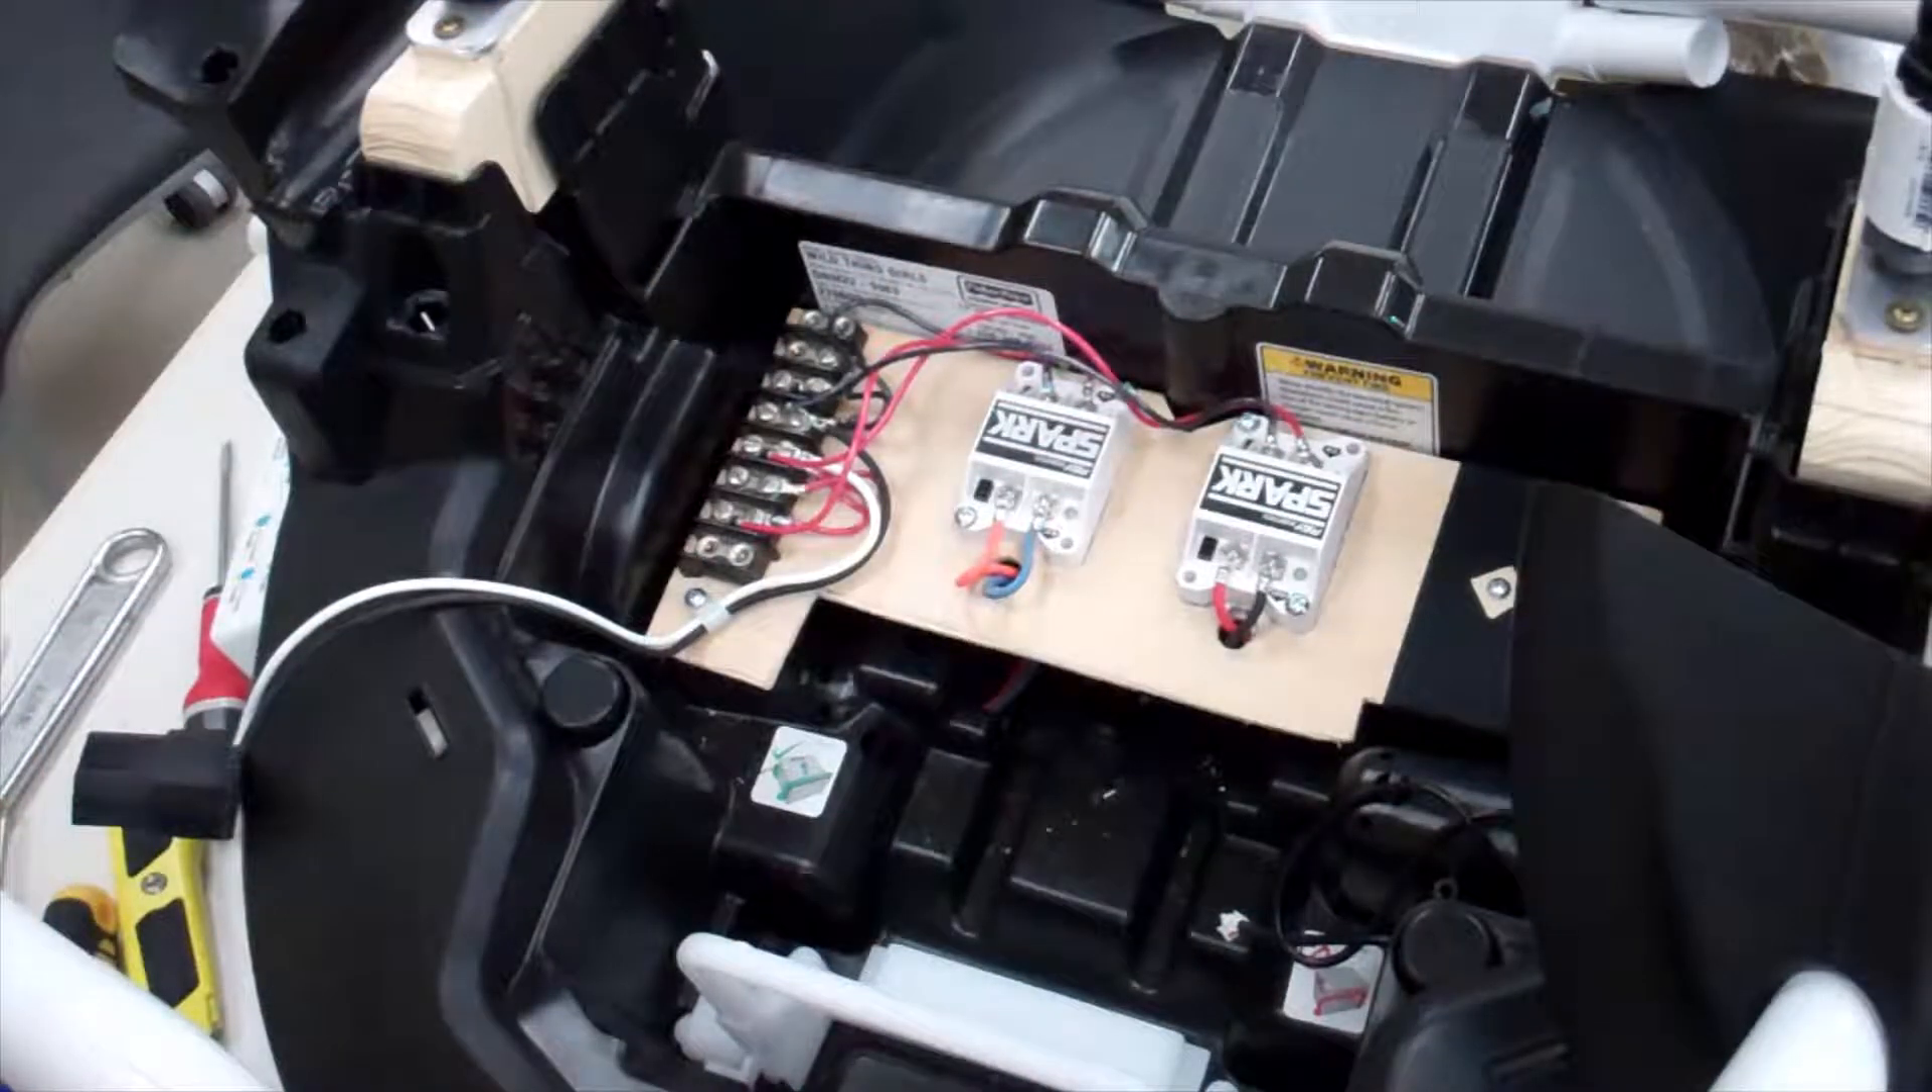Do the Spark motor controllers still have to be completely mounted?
No.